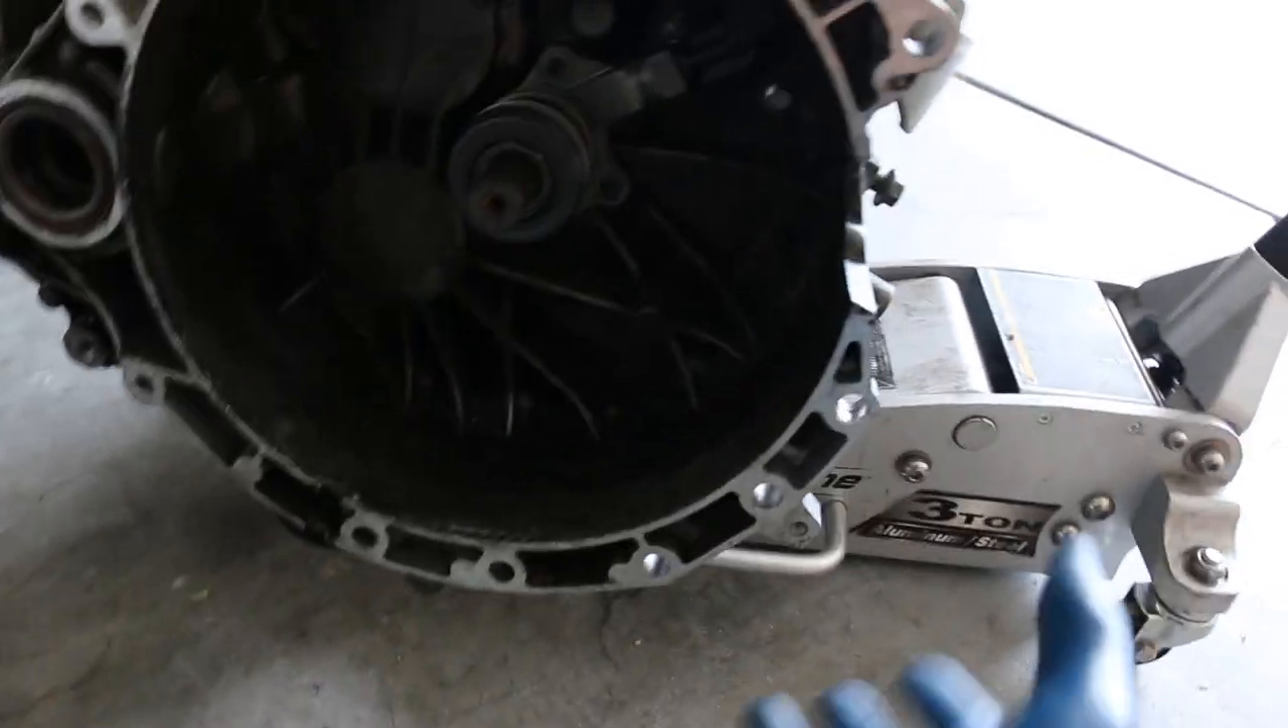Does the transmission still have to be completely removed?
No.